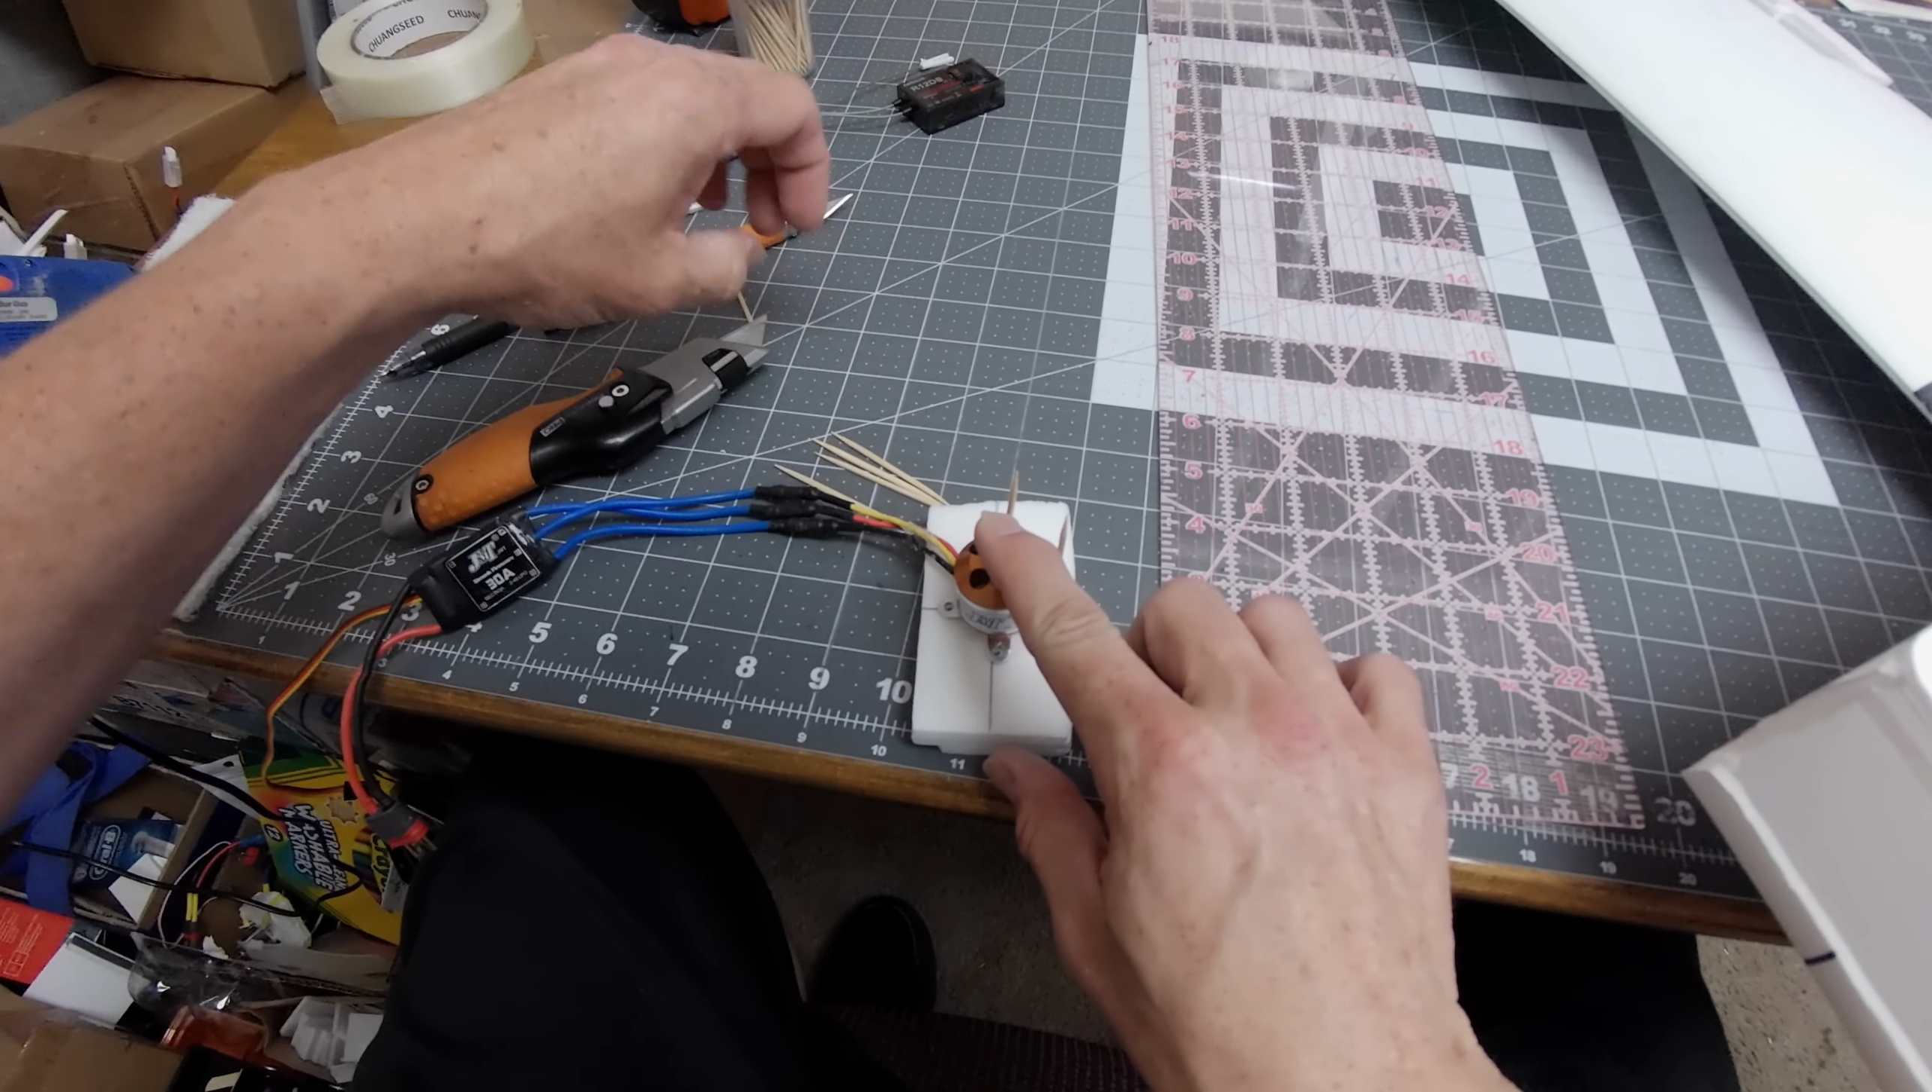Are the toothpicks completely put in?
No.